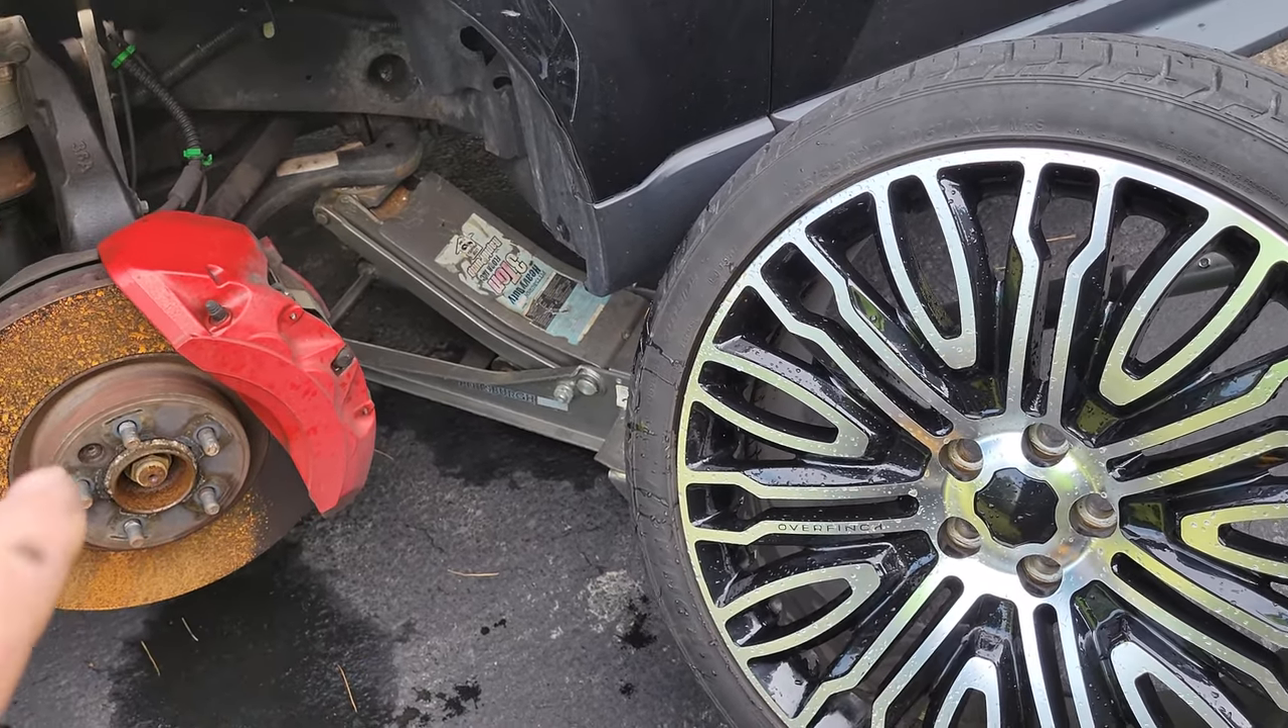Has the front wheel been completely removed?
Yes.